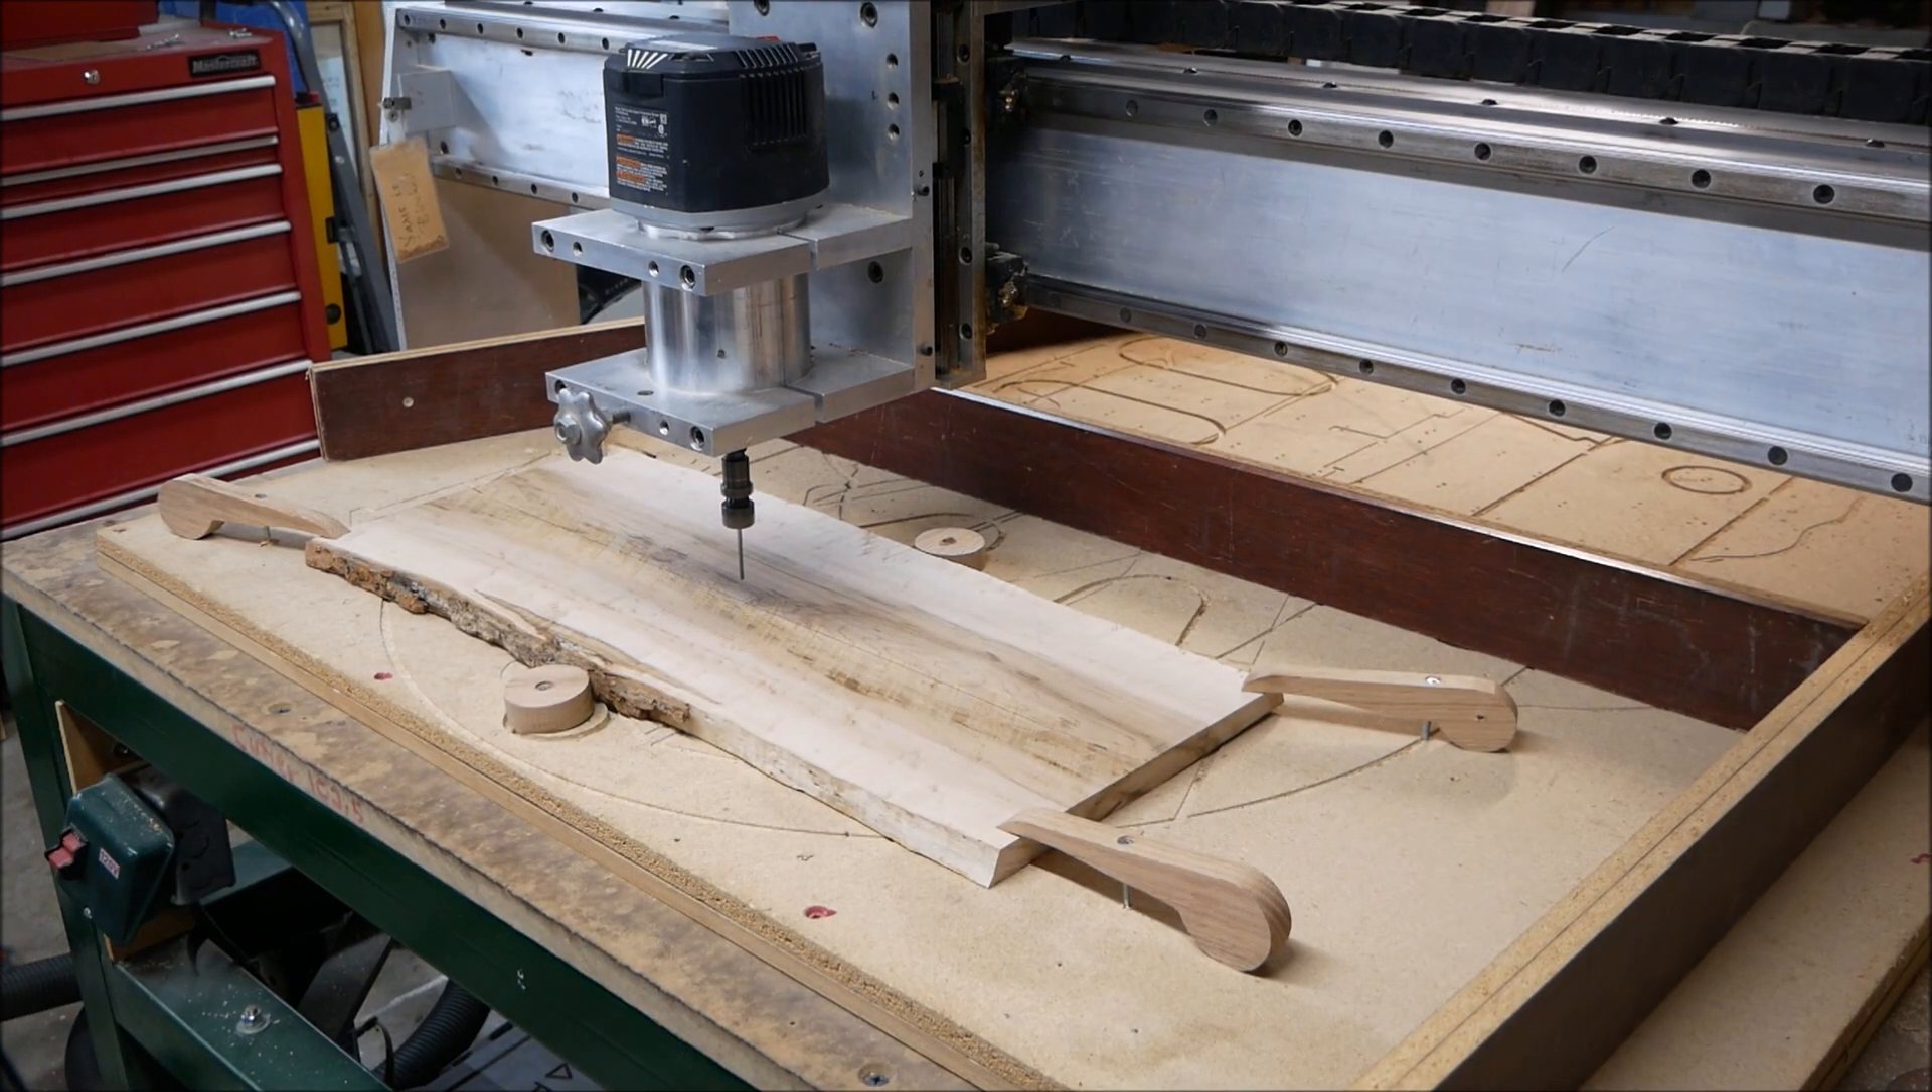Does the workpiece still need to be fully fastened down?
No.